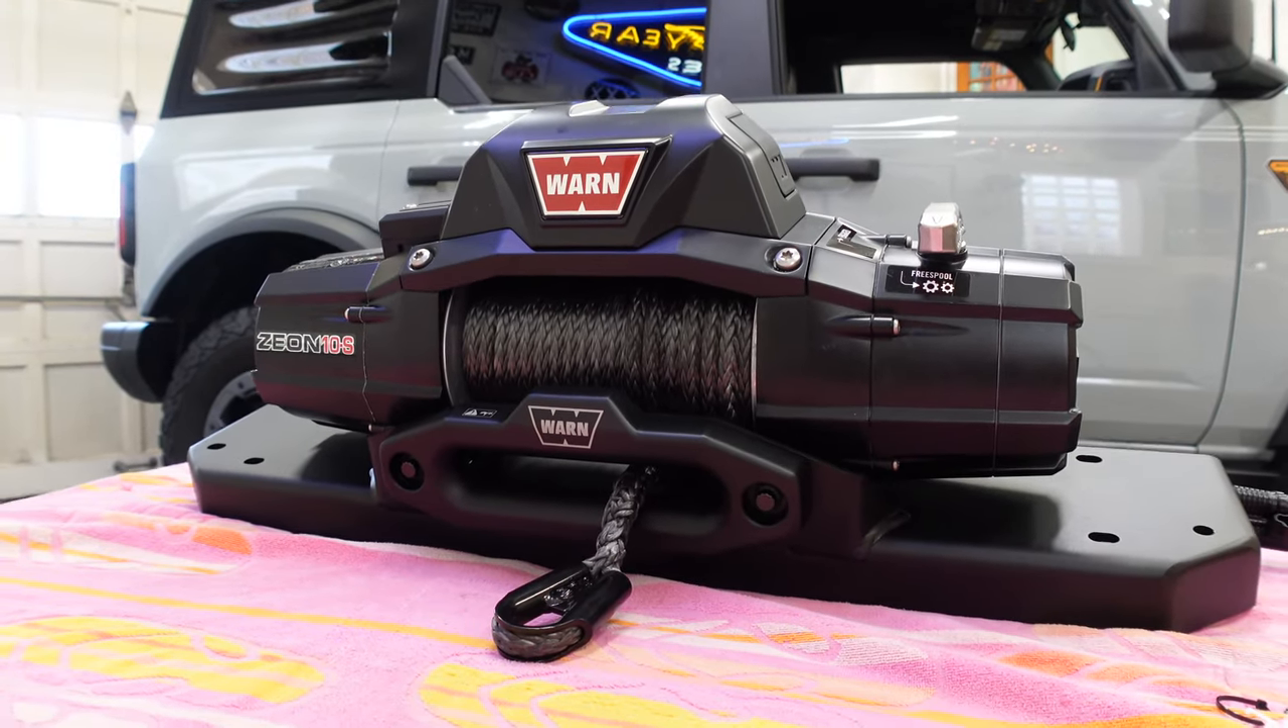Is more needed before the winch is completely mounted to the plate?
No.